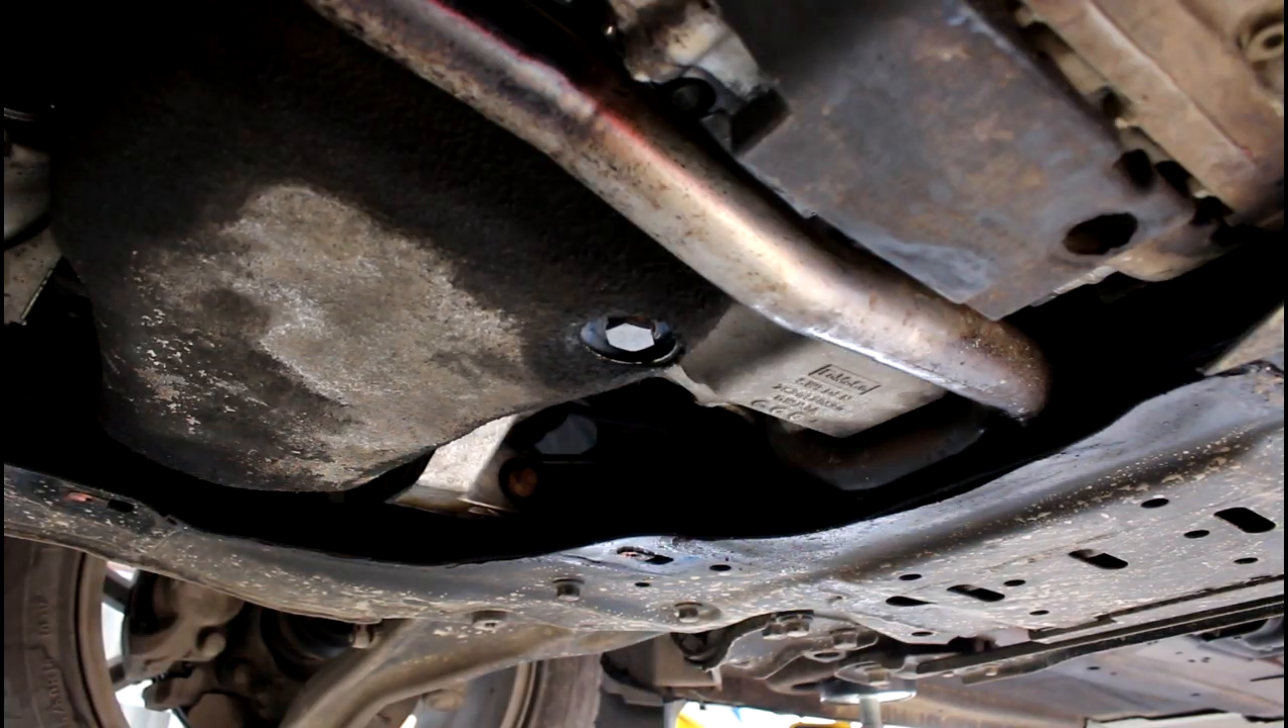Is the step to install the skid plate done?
No.